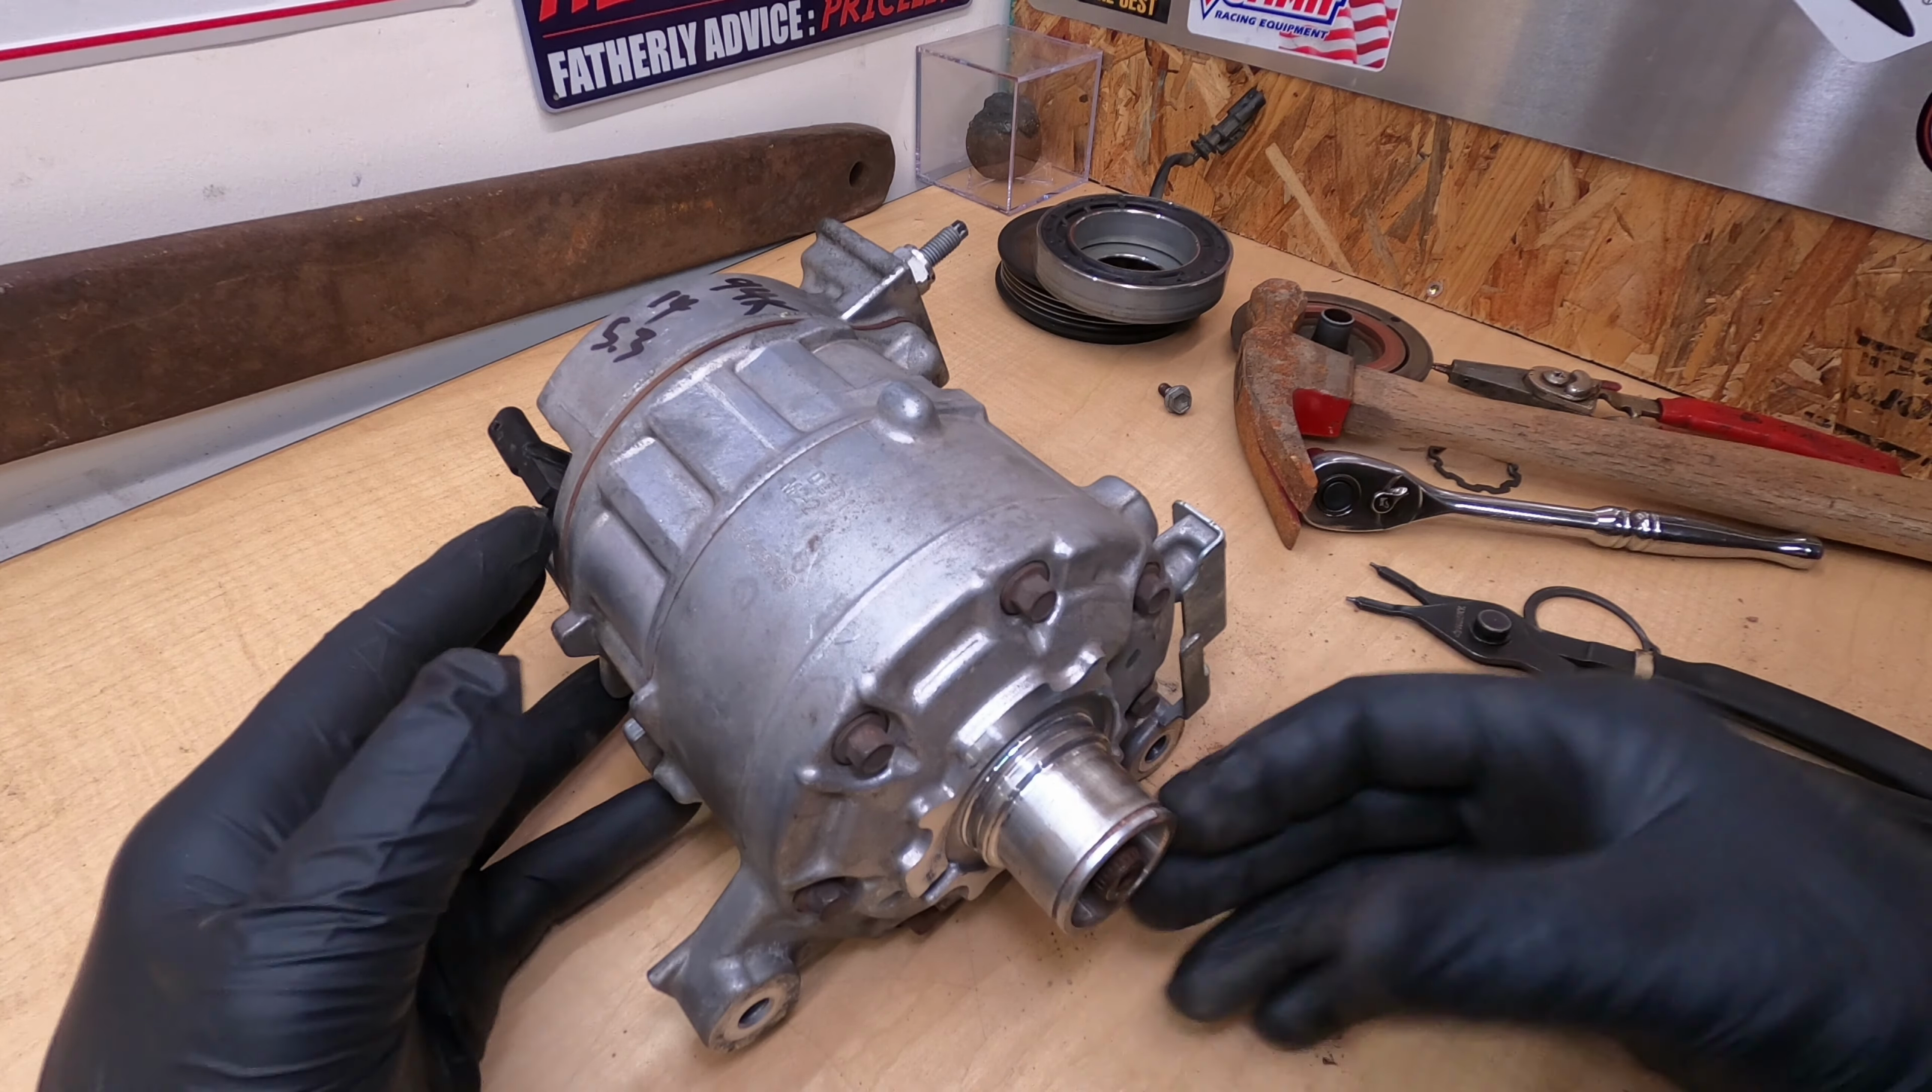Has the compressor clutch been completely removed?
Yes.